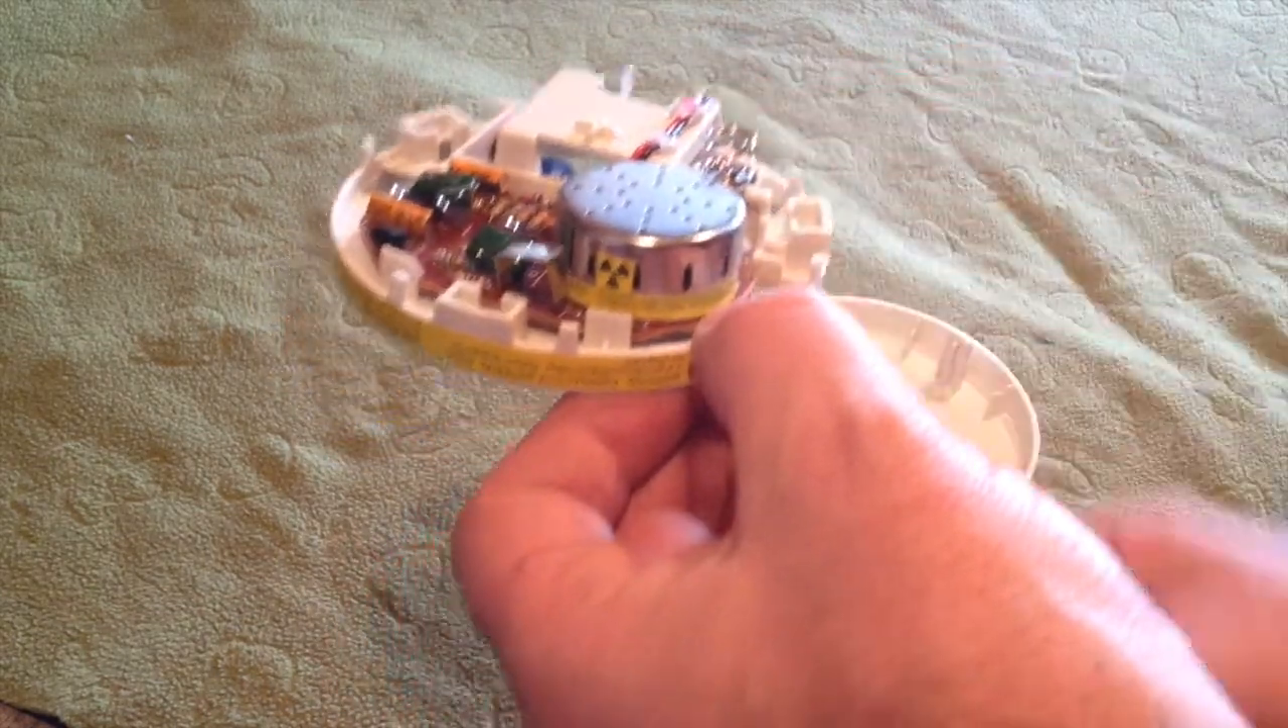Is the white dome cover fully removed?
Yes.